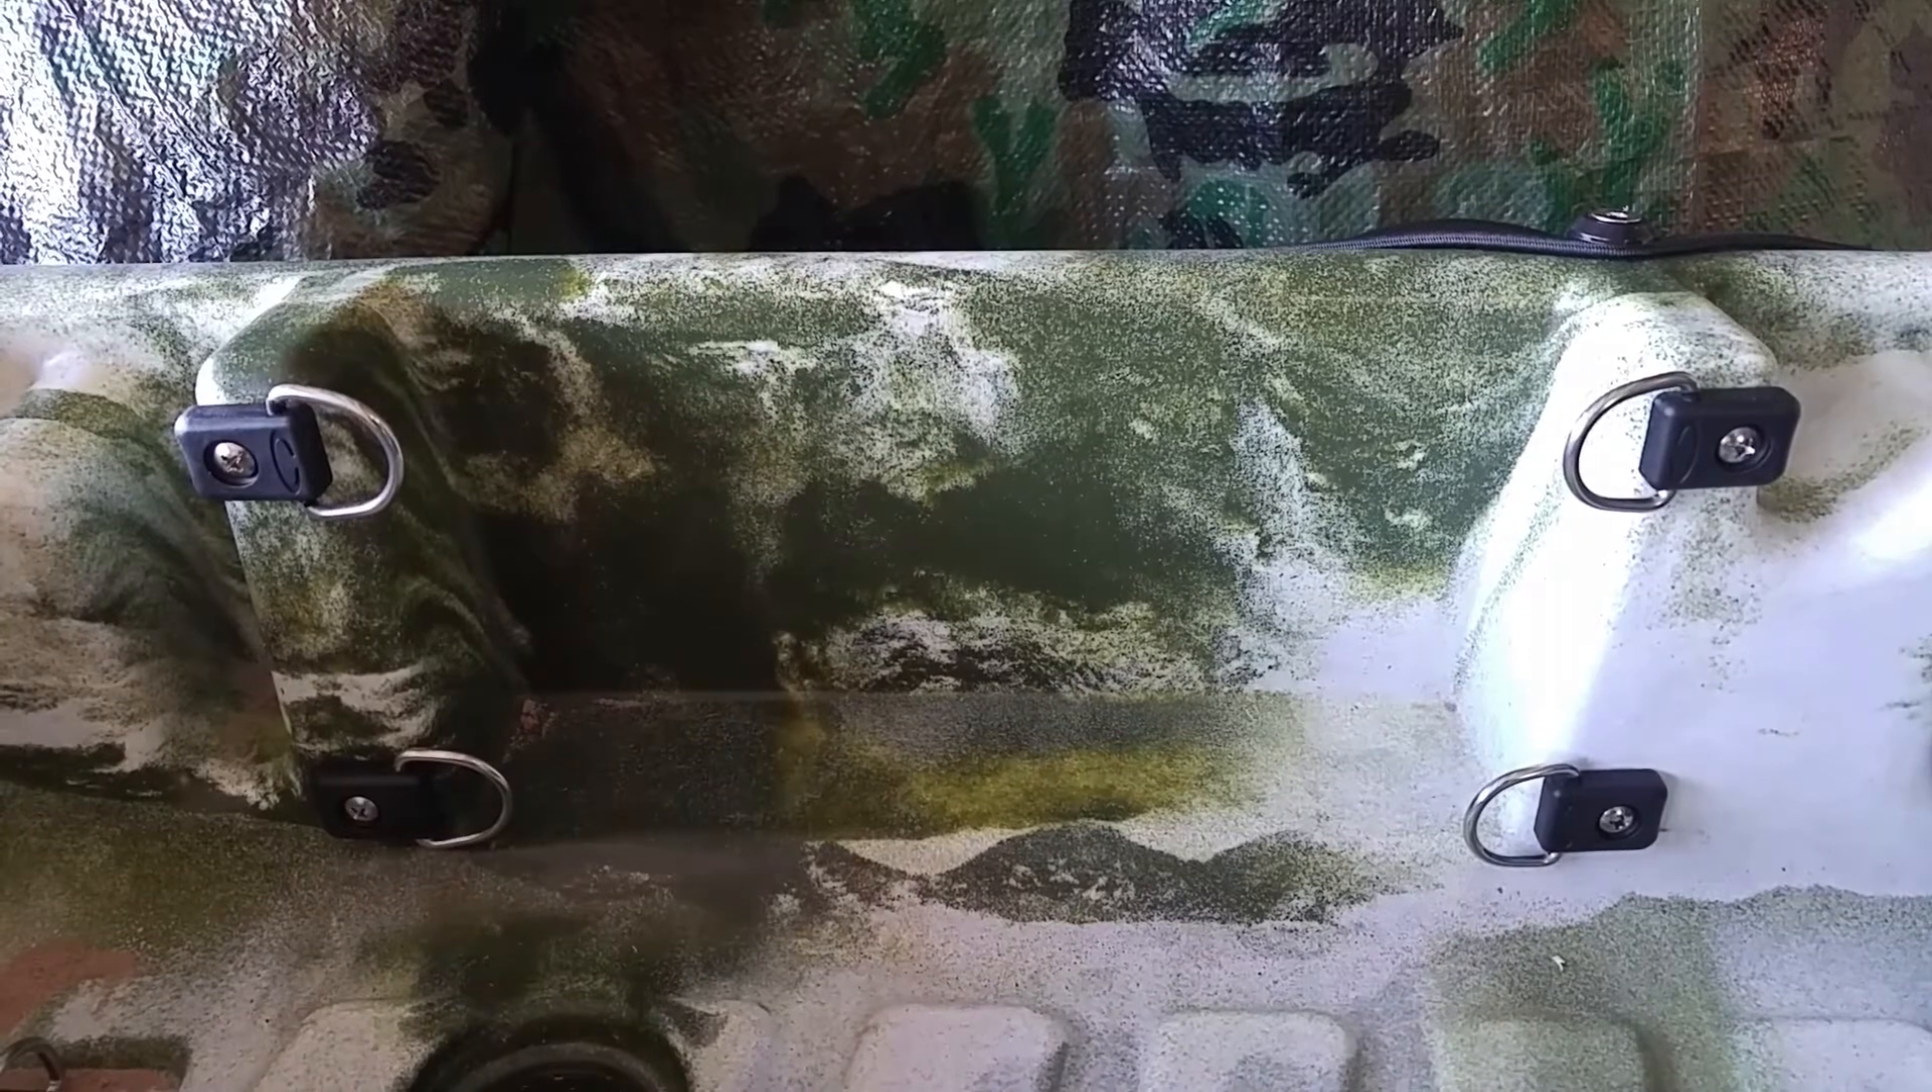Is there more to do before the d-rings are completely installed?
No.